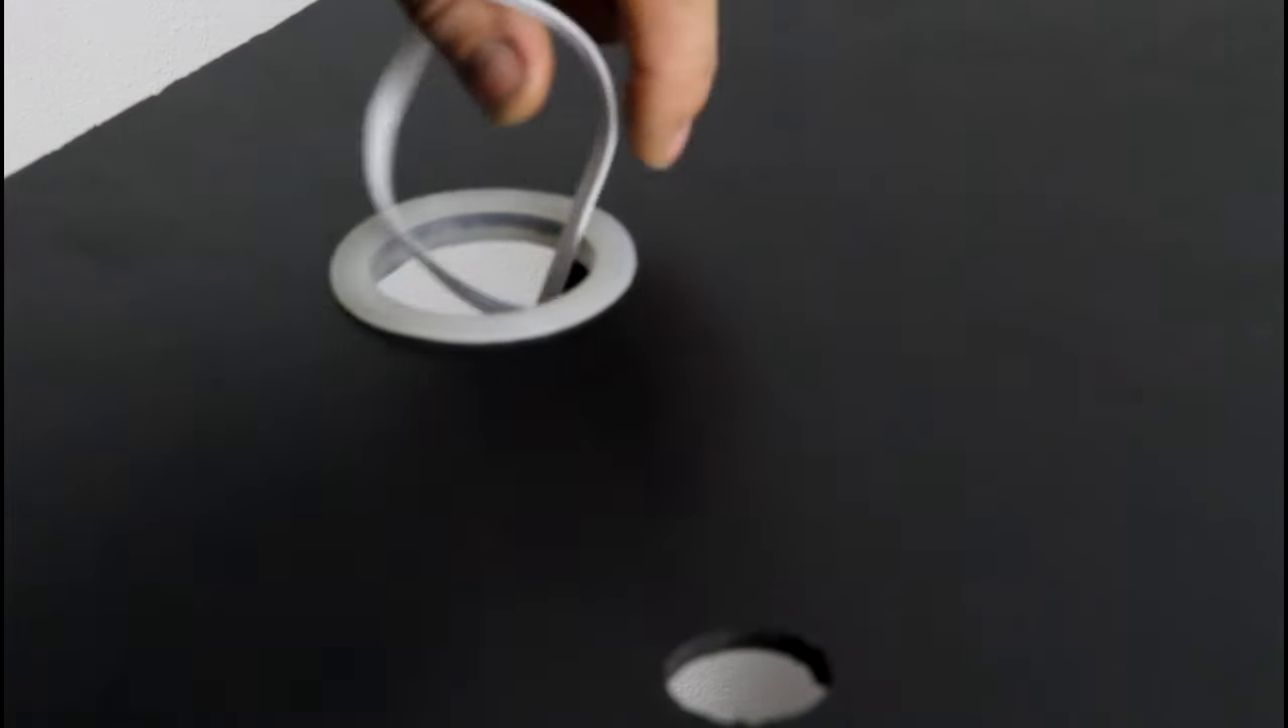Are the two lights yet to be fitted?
Yes.